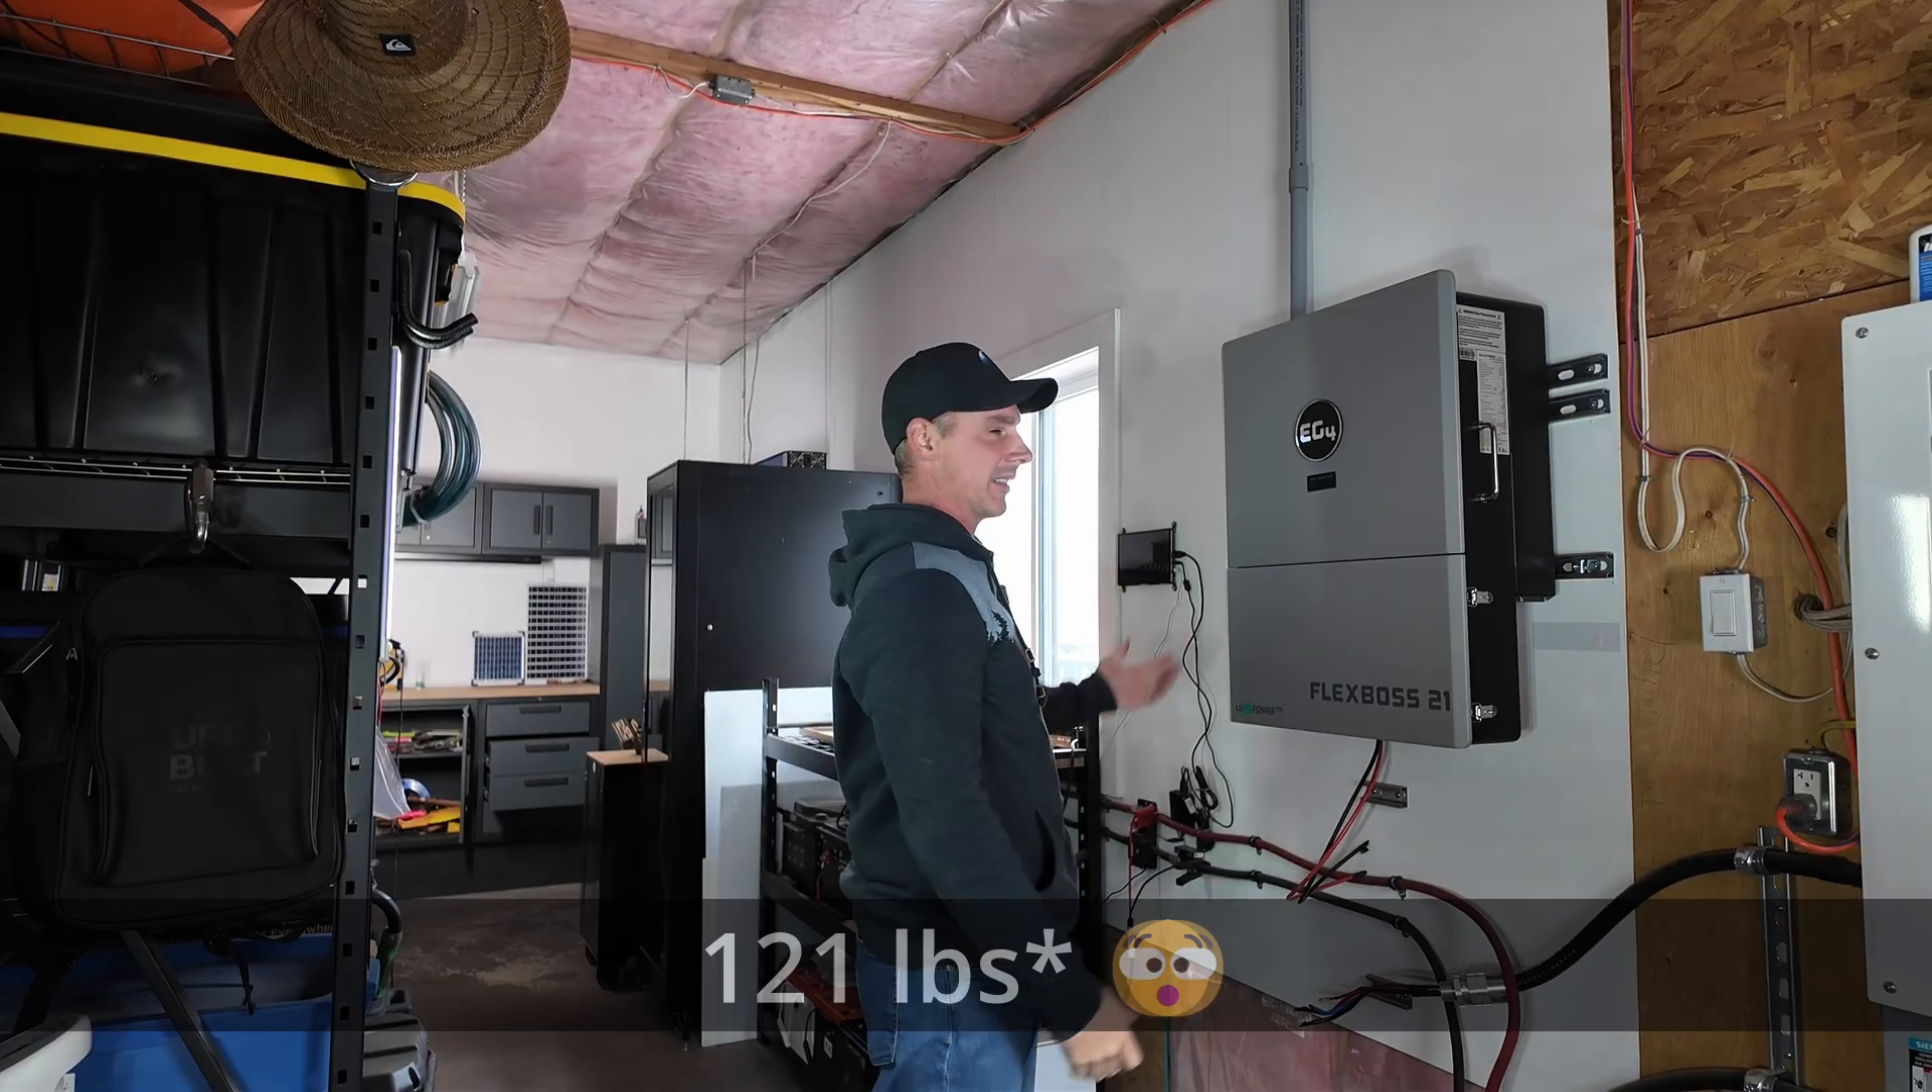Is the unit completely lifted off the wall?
No.